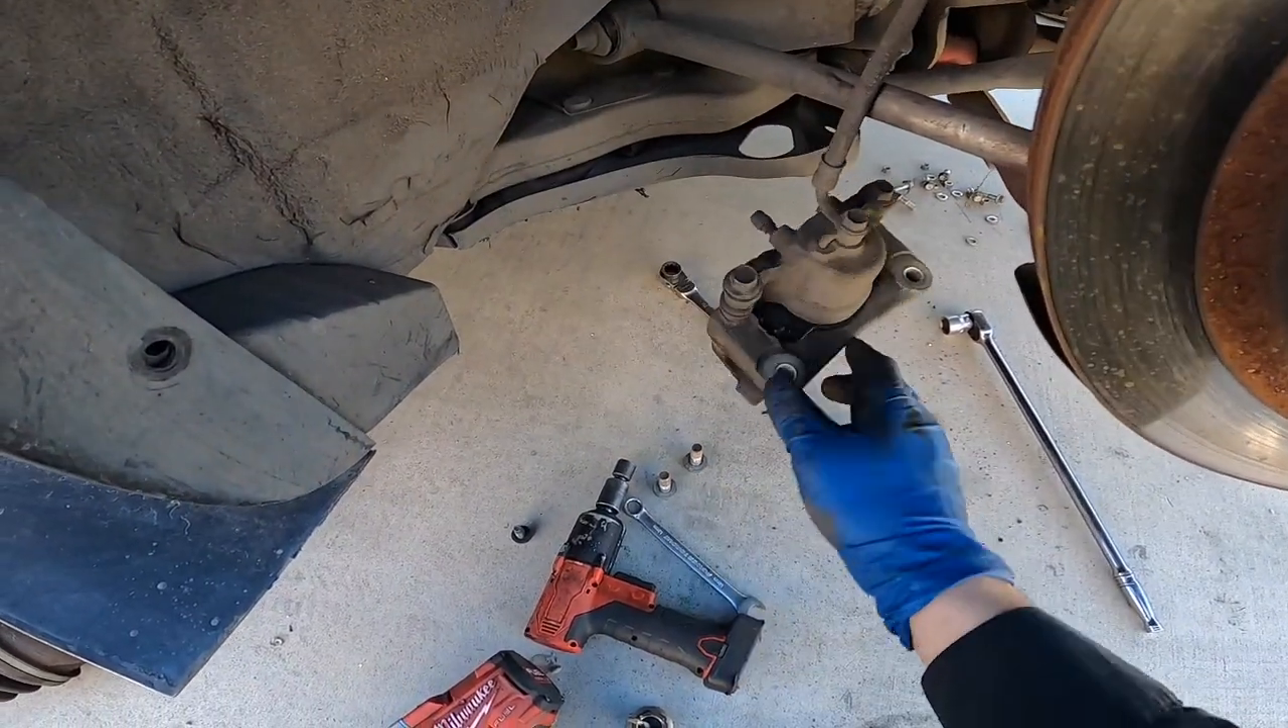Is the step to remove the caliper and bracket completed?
Yes.